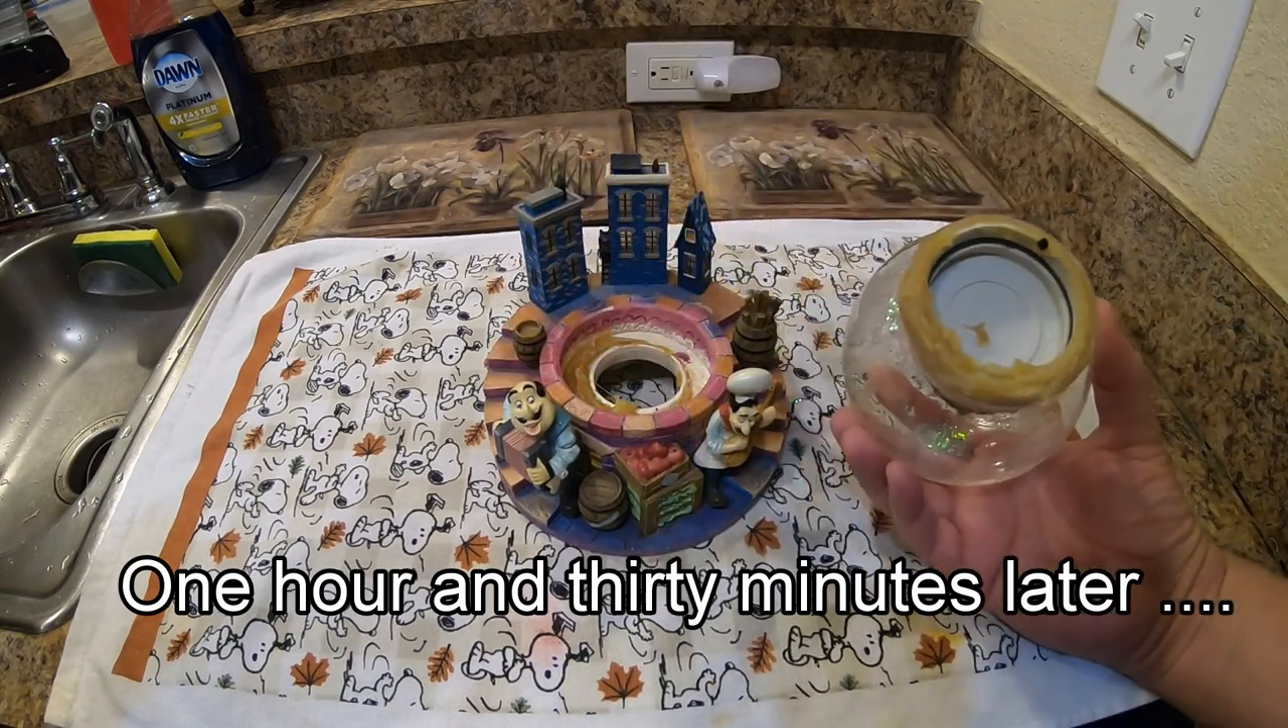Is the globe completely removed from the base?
Yes.